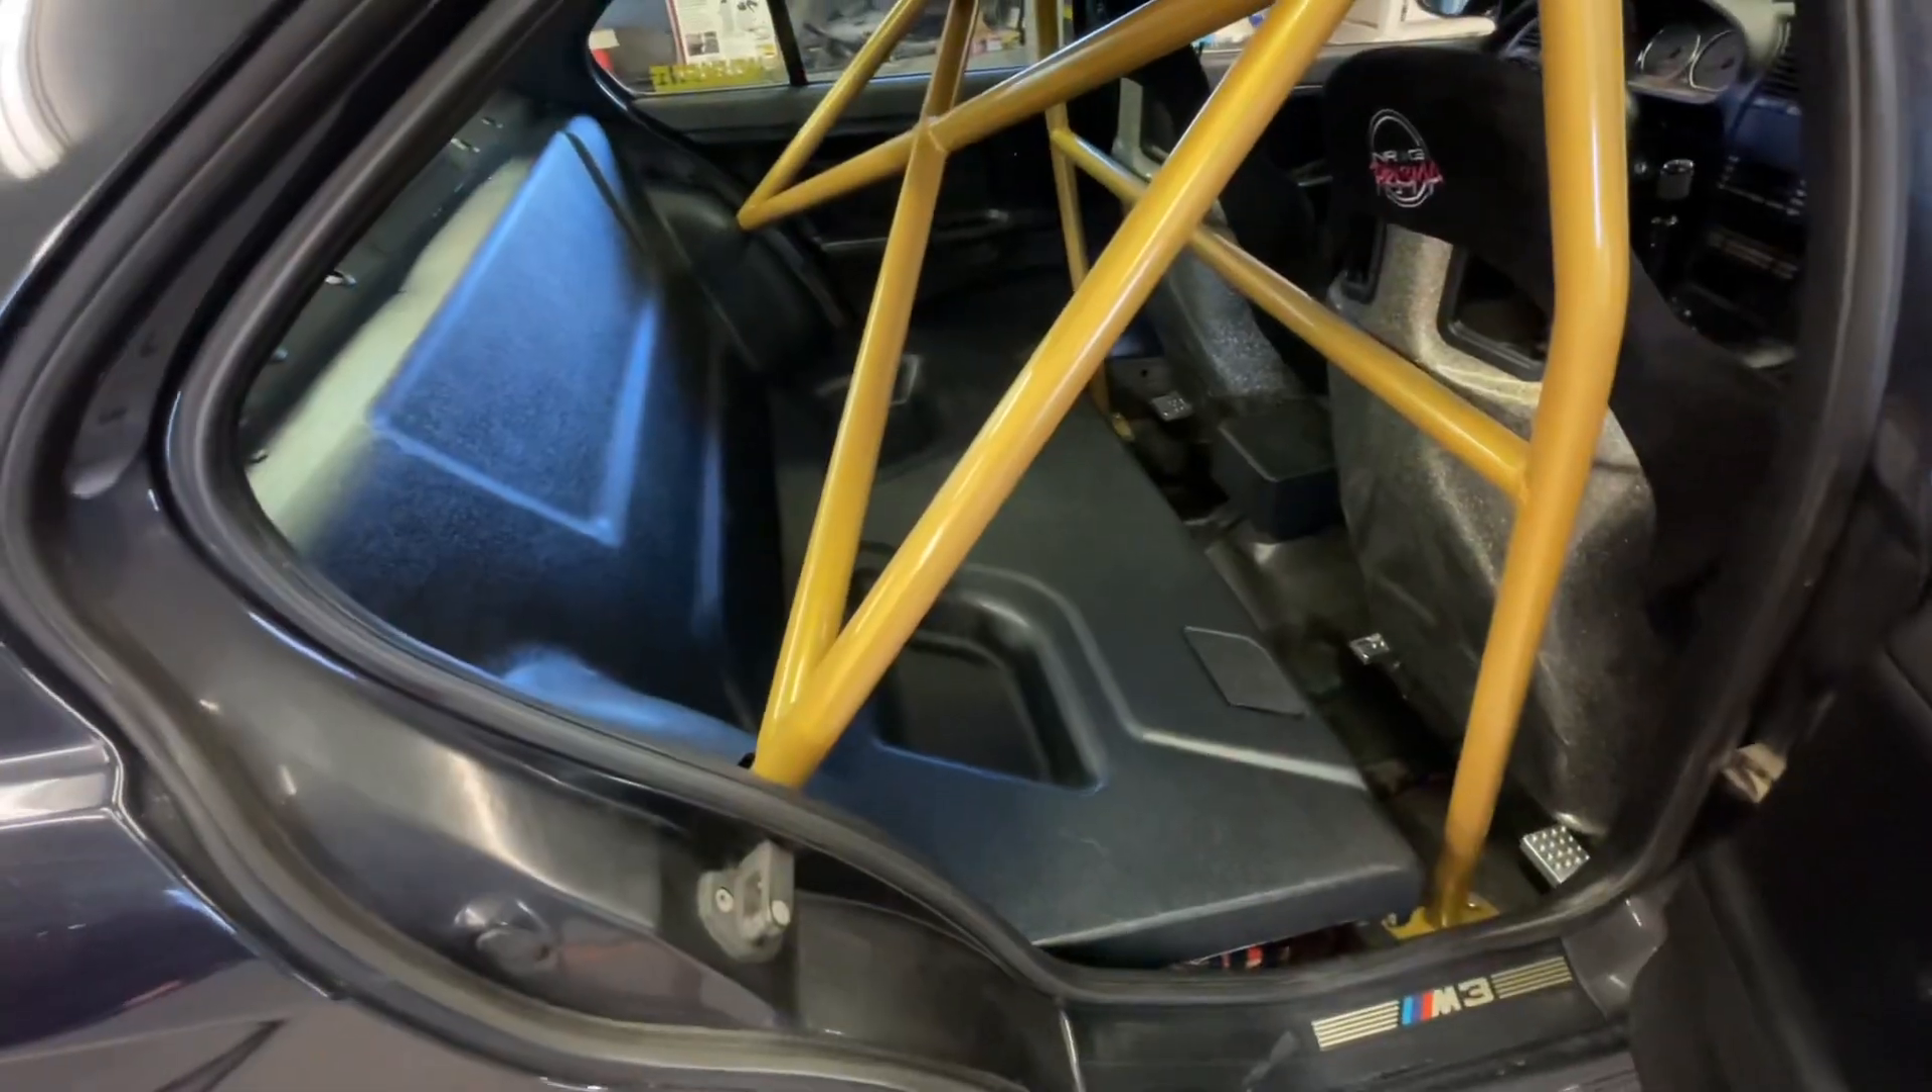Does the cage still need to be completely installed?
No.